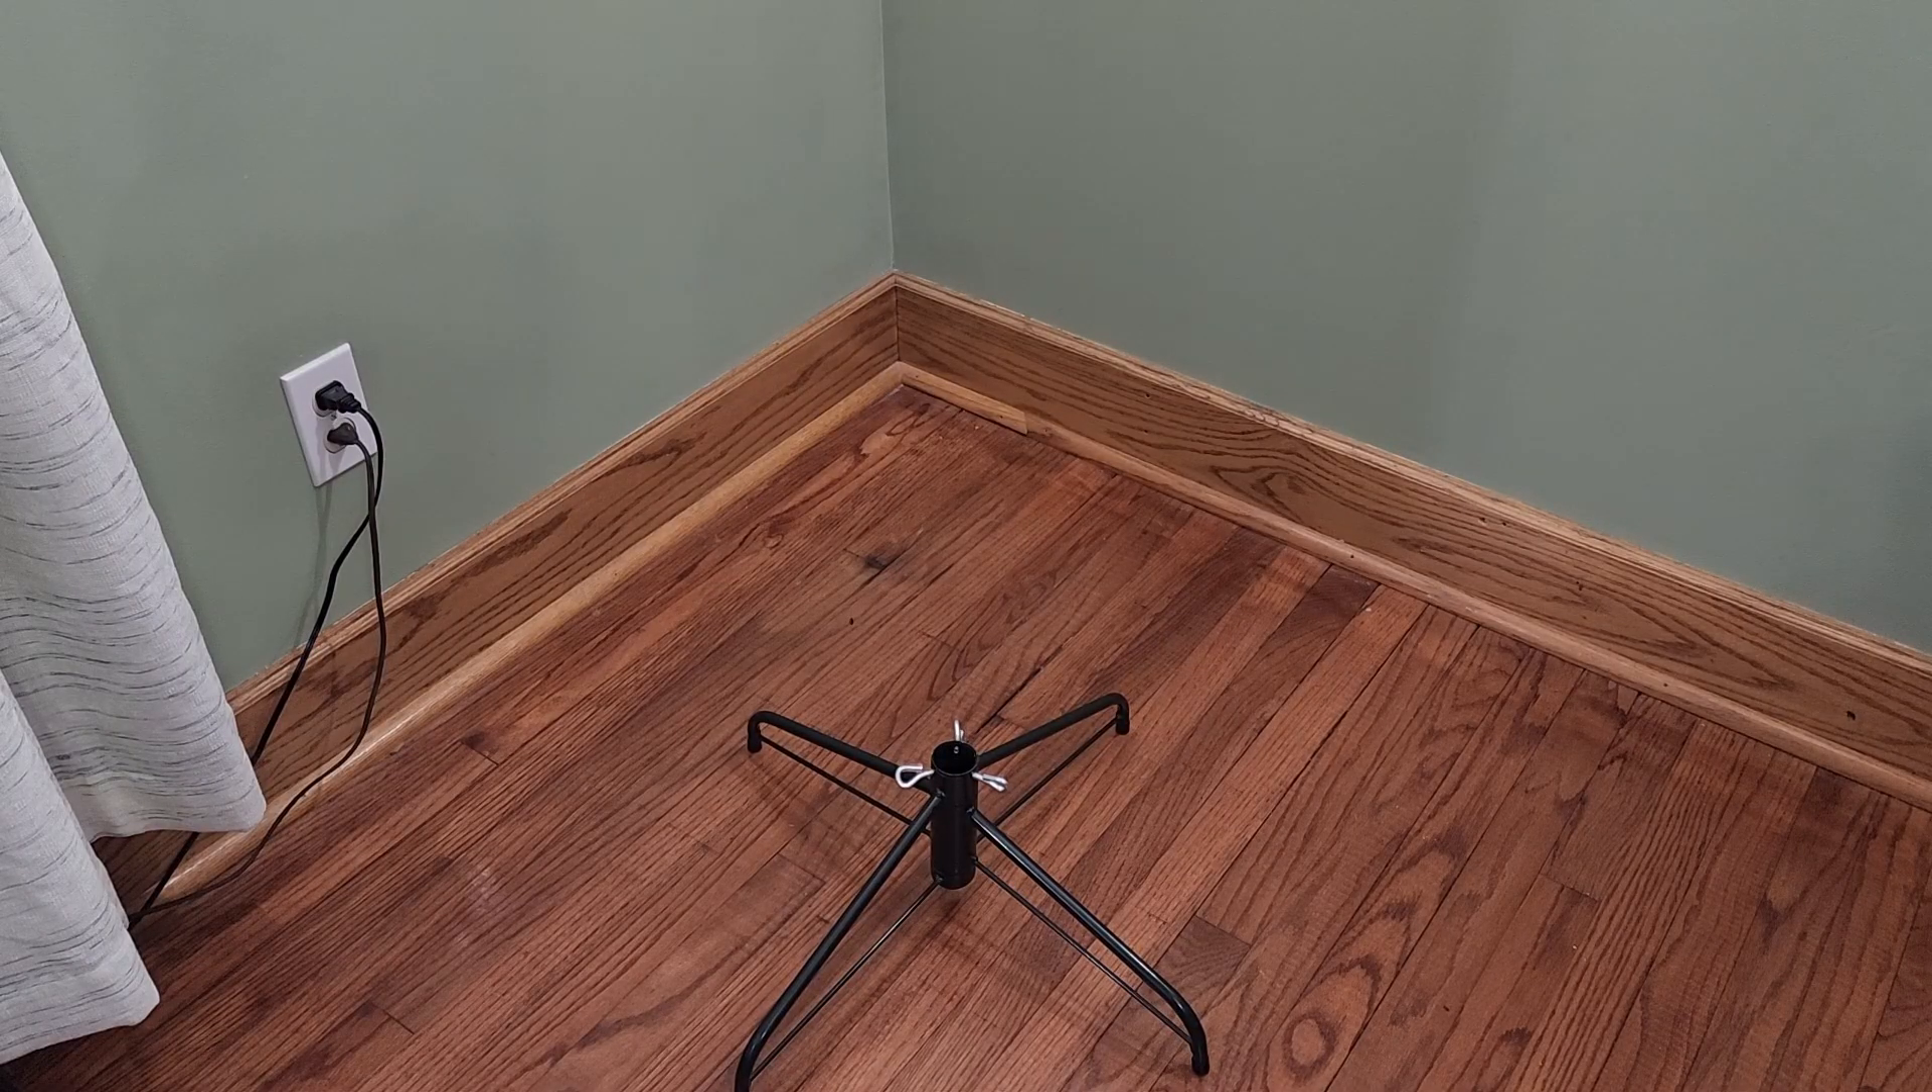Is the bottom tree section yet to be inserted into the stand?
Yes.